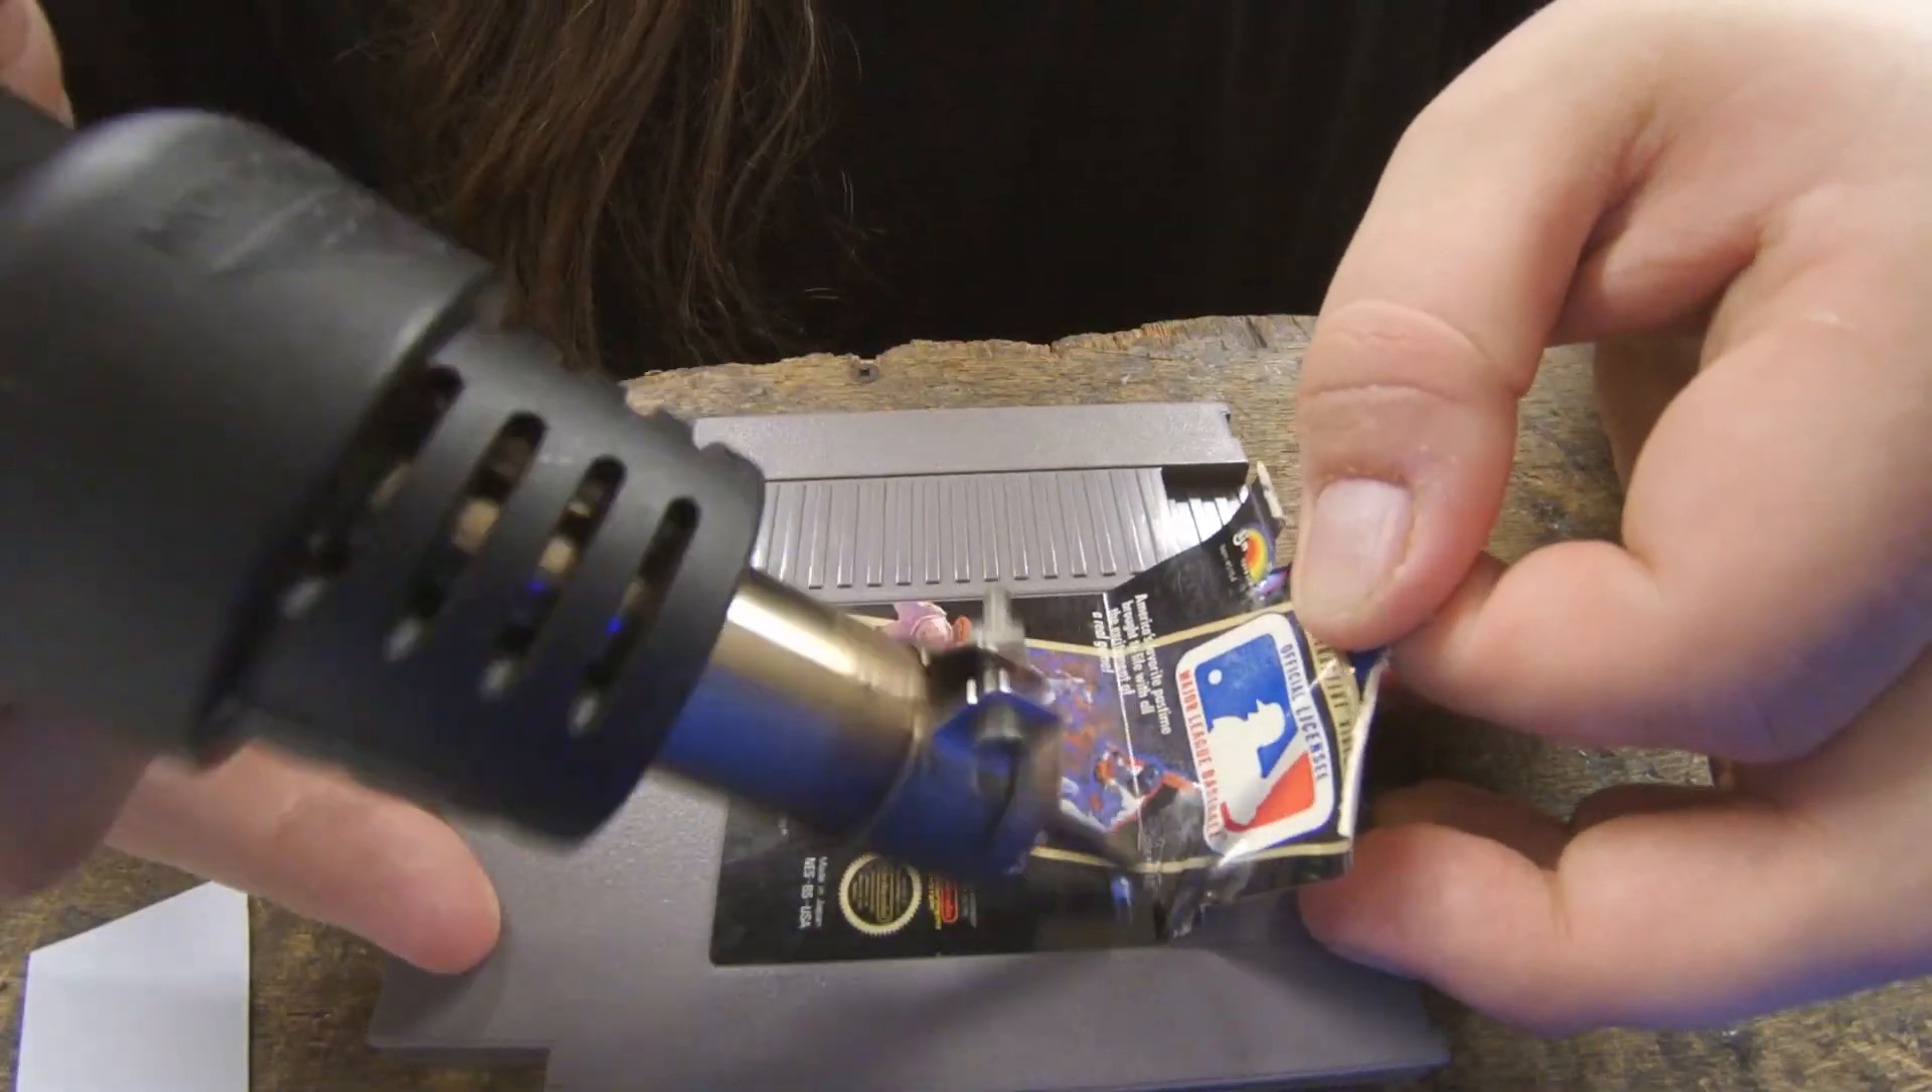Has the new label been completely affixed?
No.